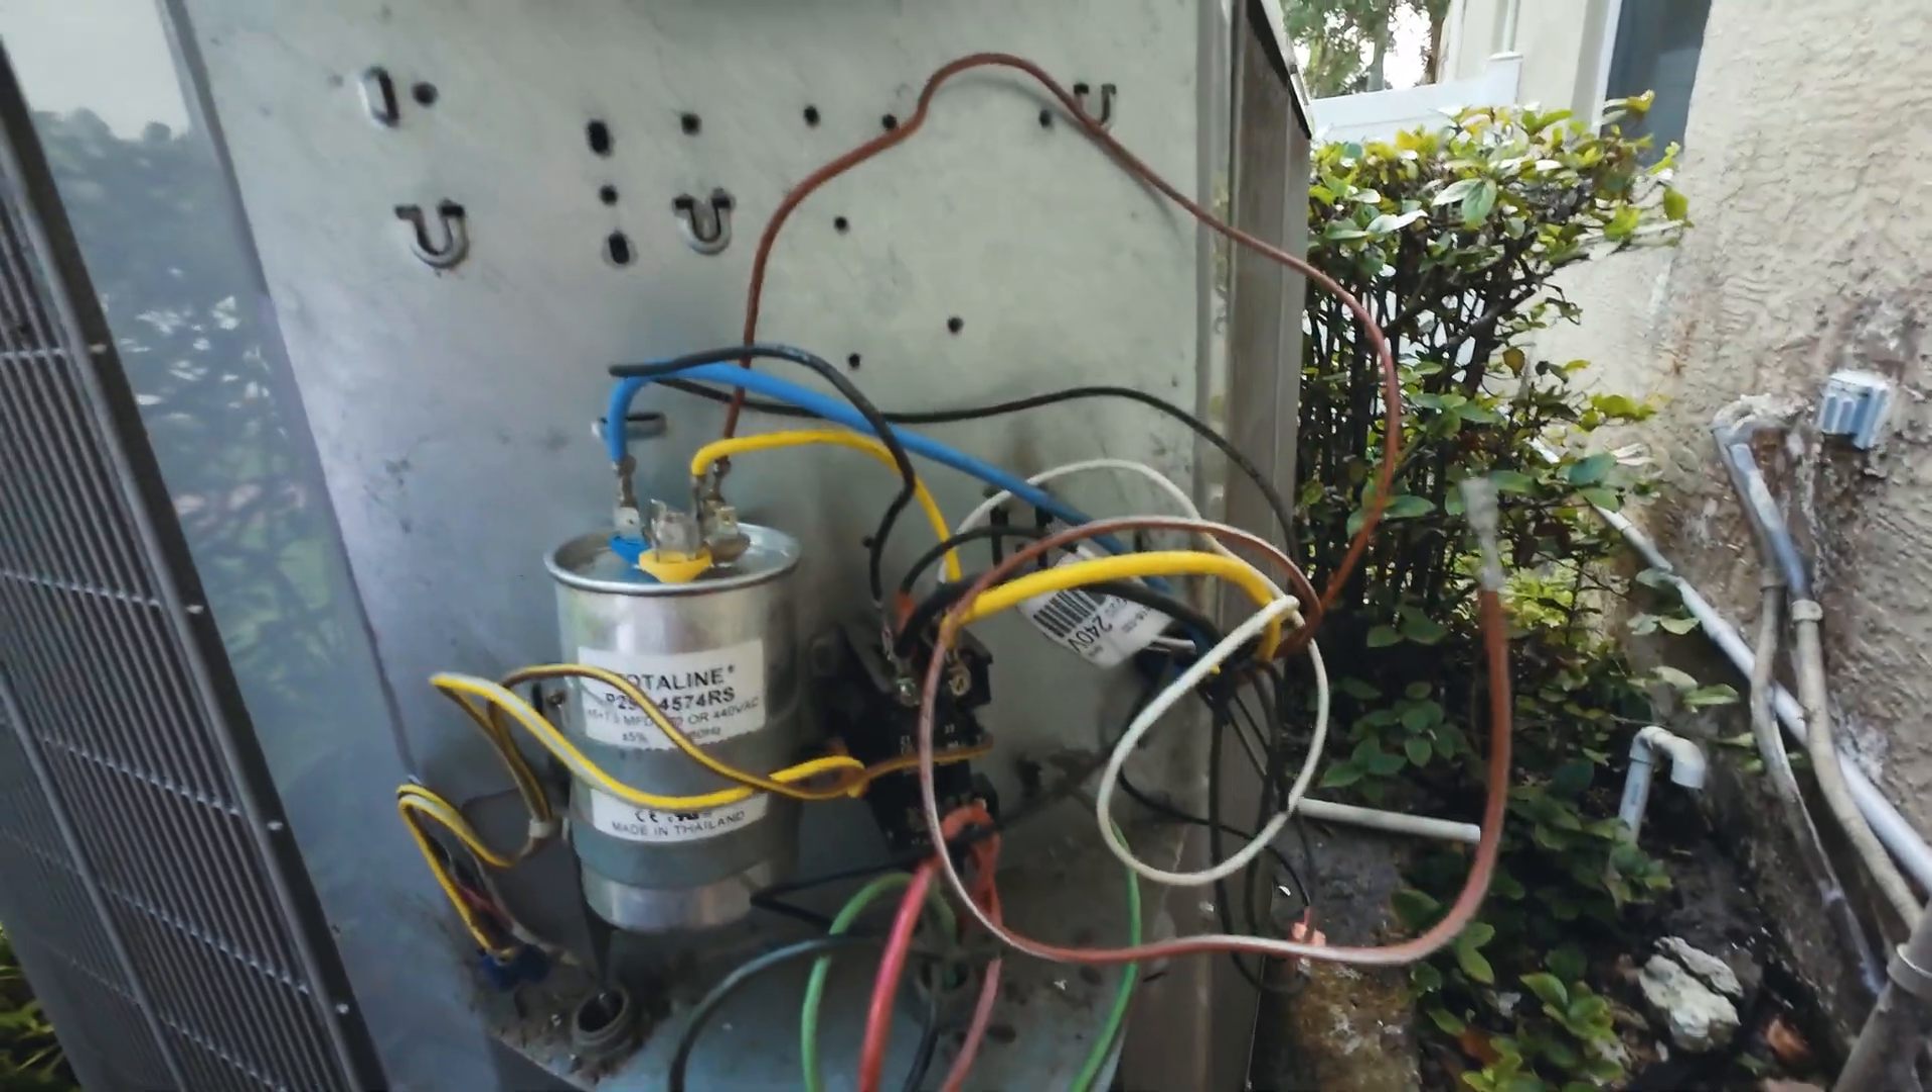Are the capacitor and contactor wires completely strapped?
No.